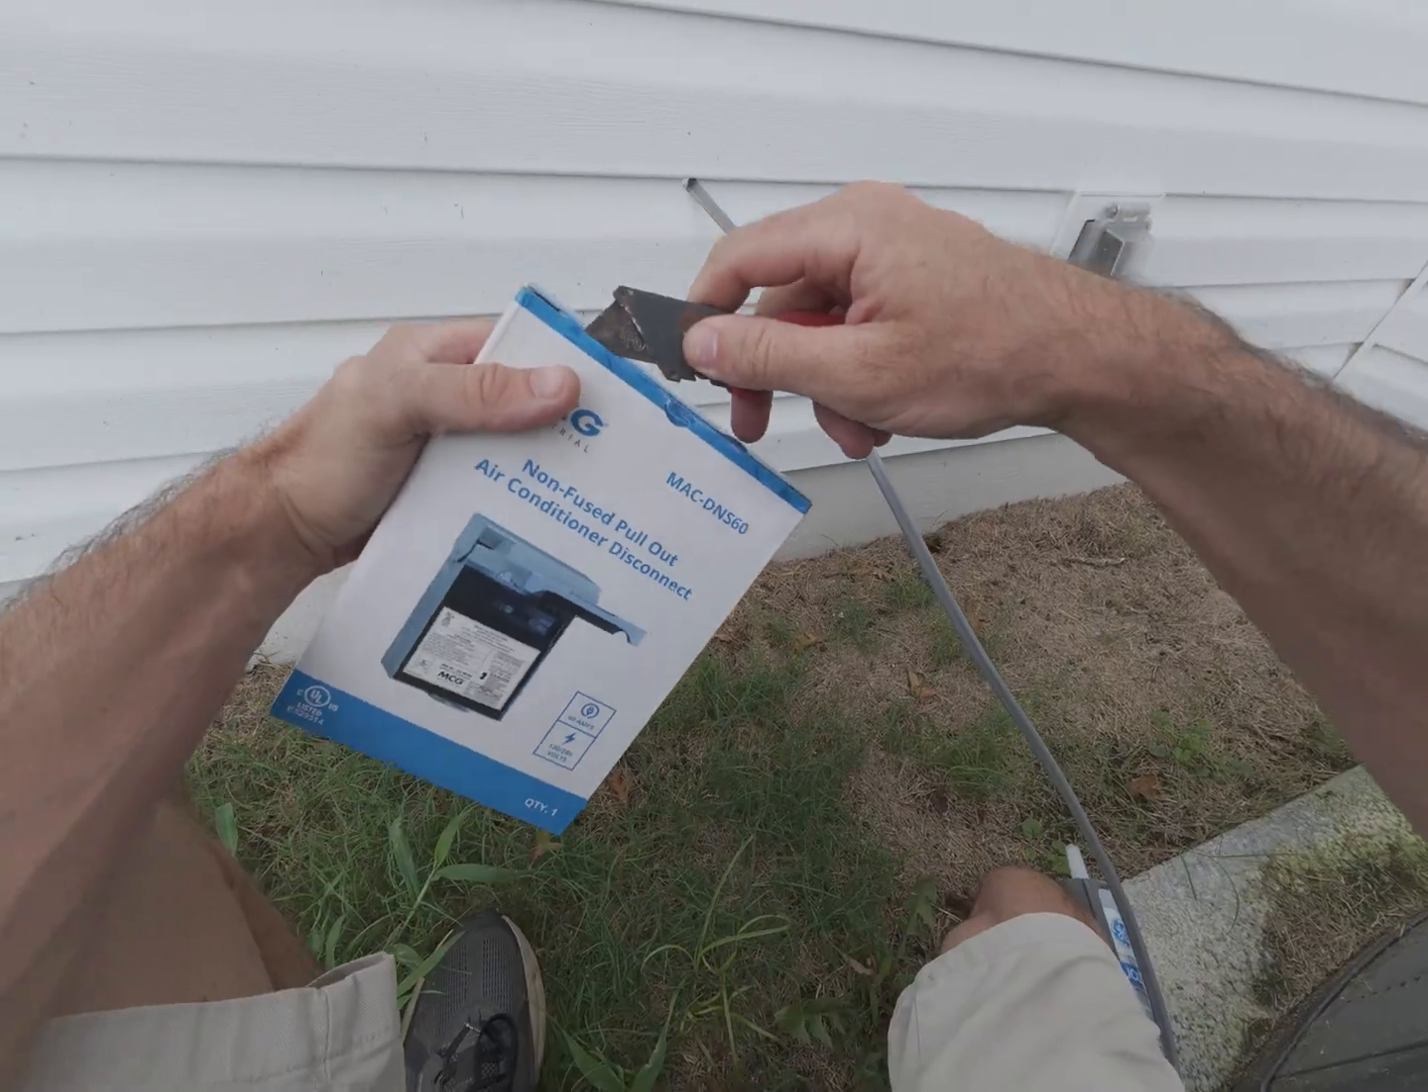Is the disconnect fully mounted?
No.